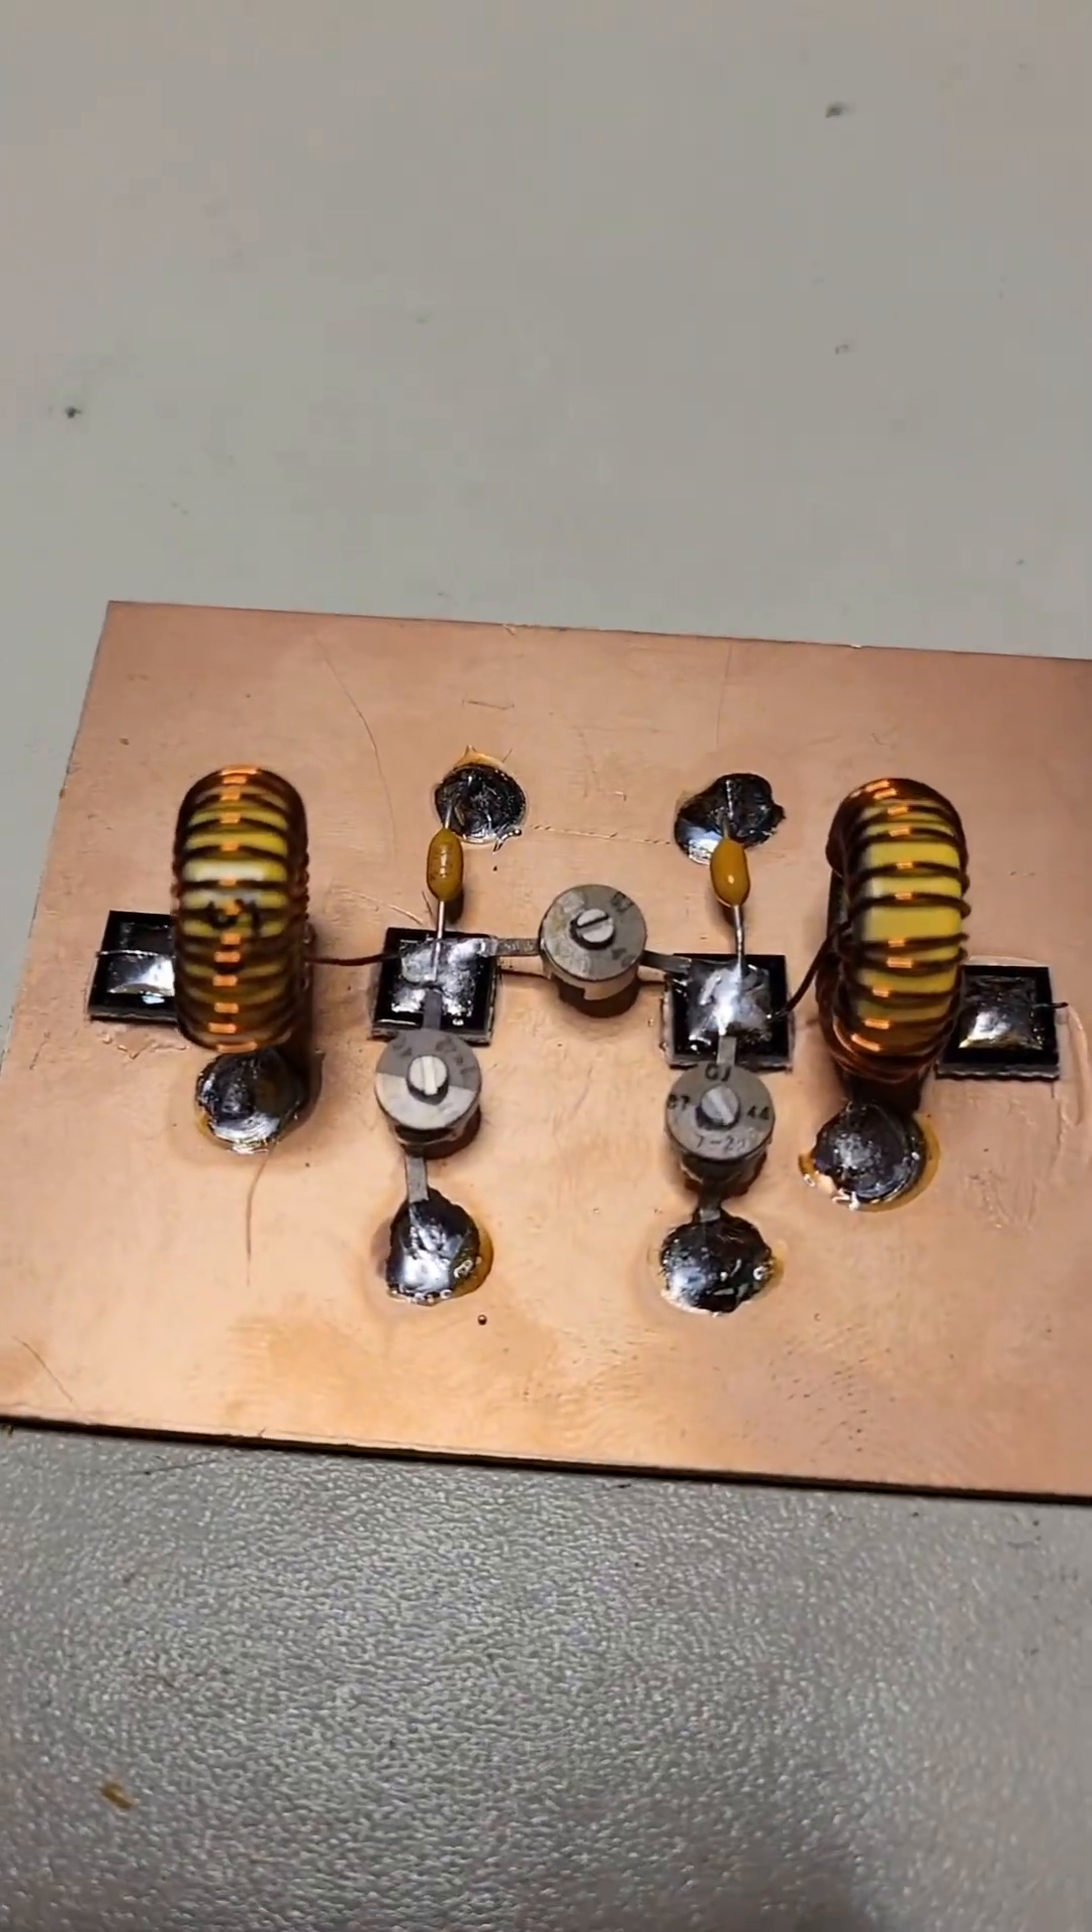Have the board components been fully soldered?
Yes.